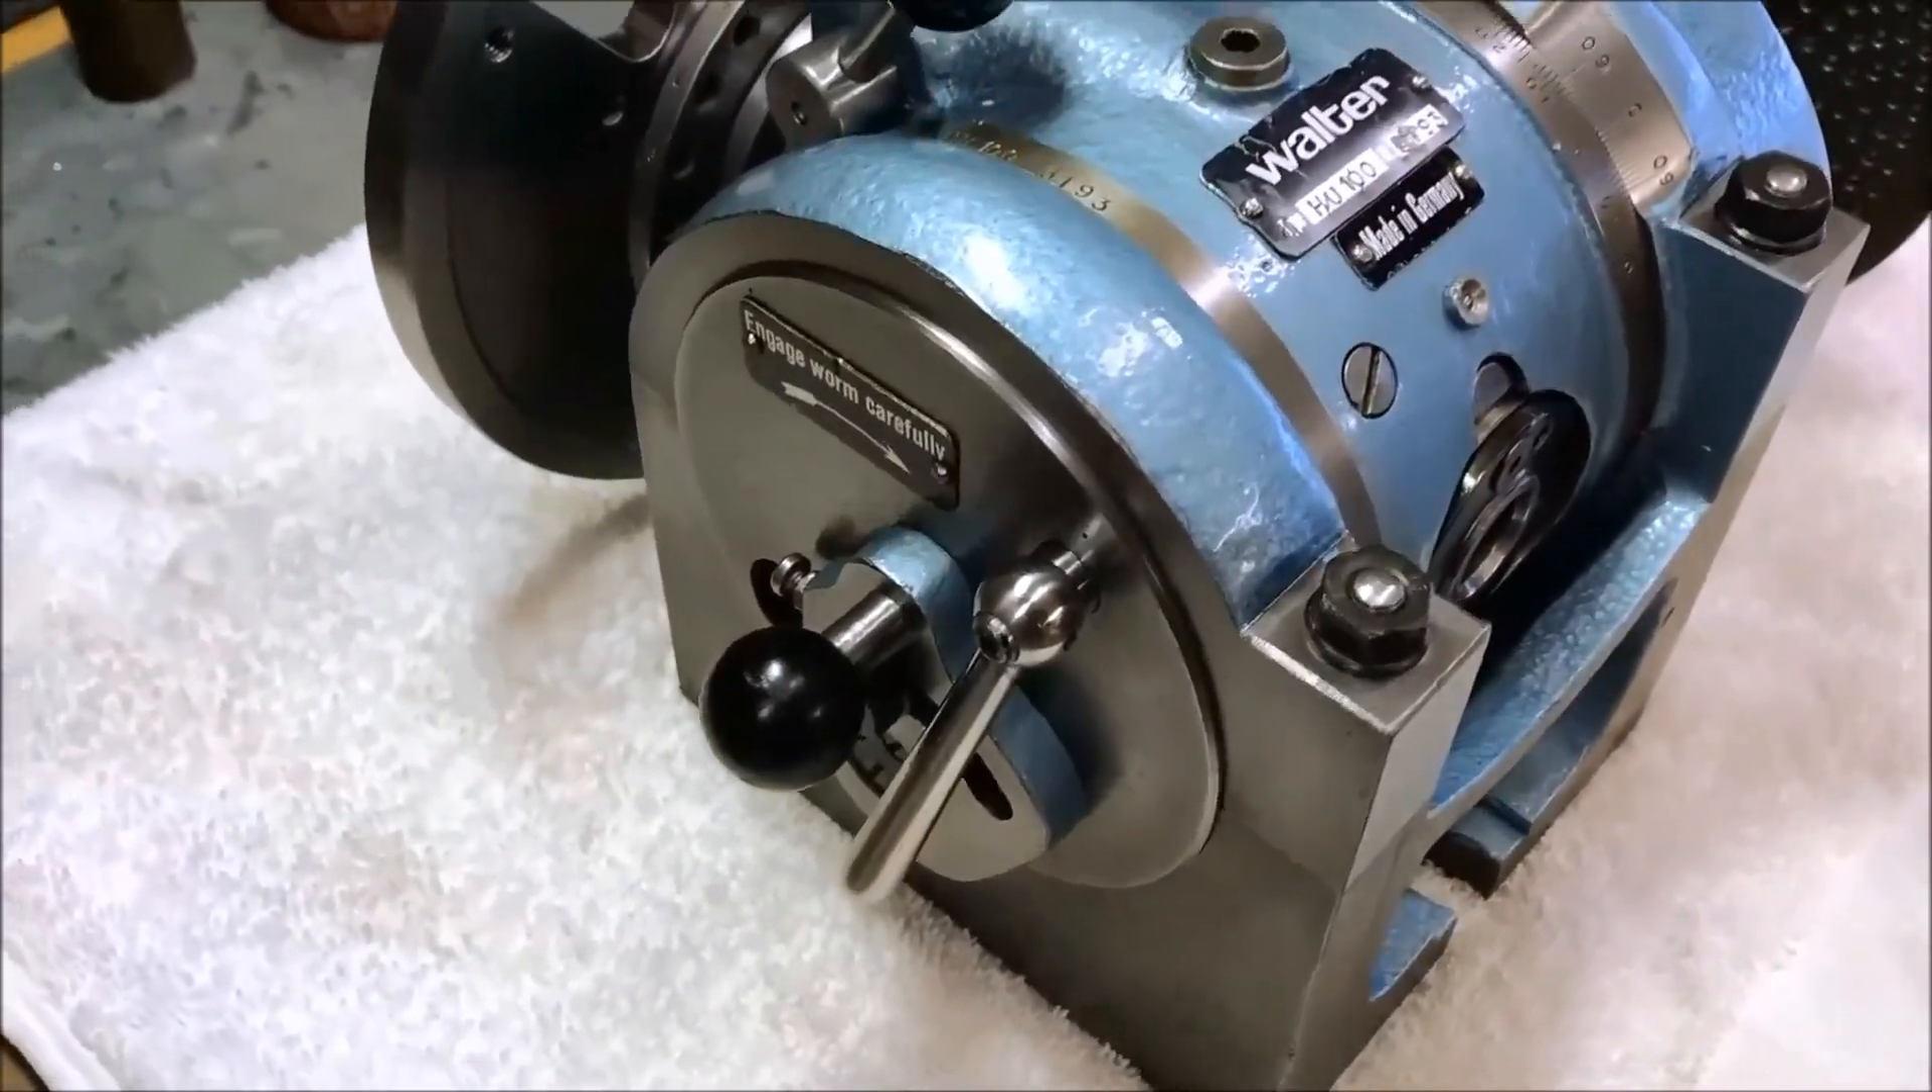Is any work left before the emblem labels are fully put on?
No.